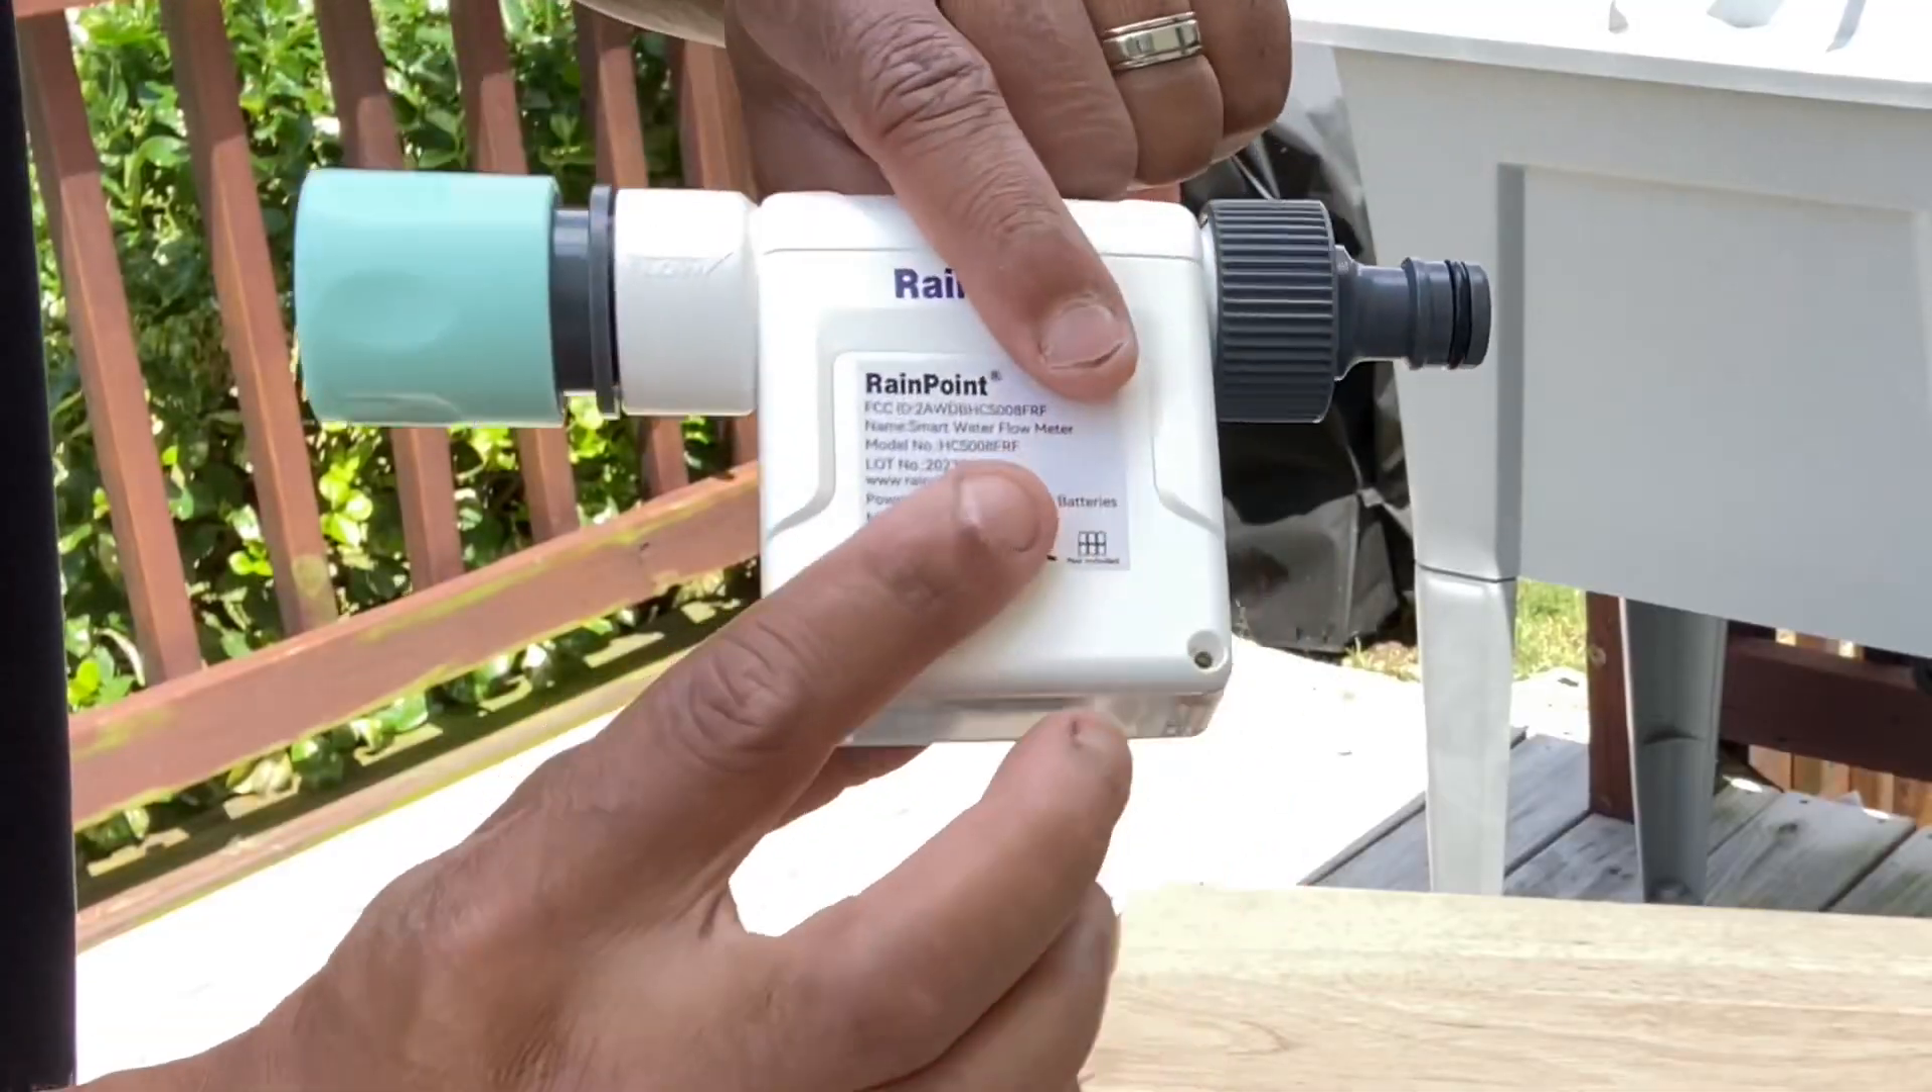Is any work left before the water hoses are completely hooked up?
Yes.